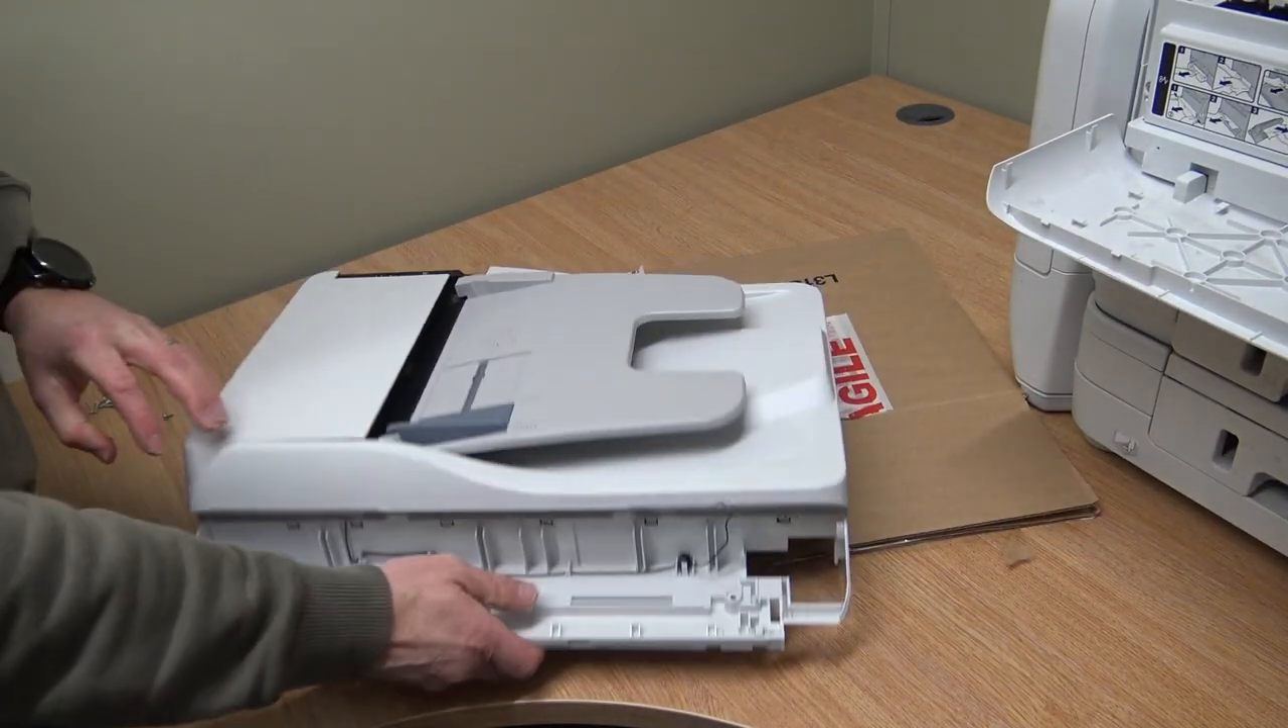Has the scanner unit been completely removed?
Yes.